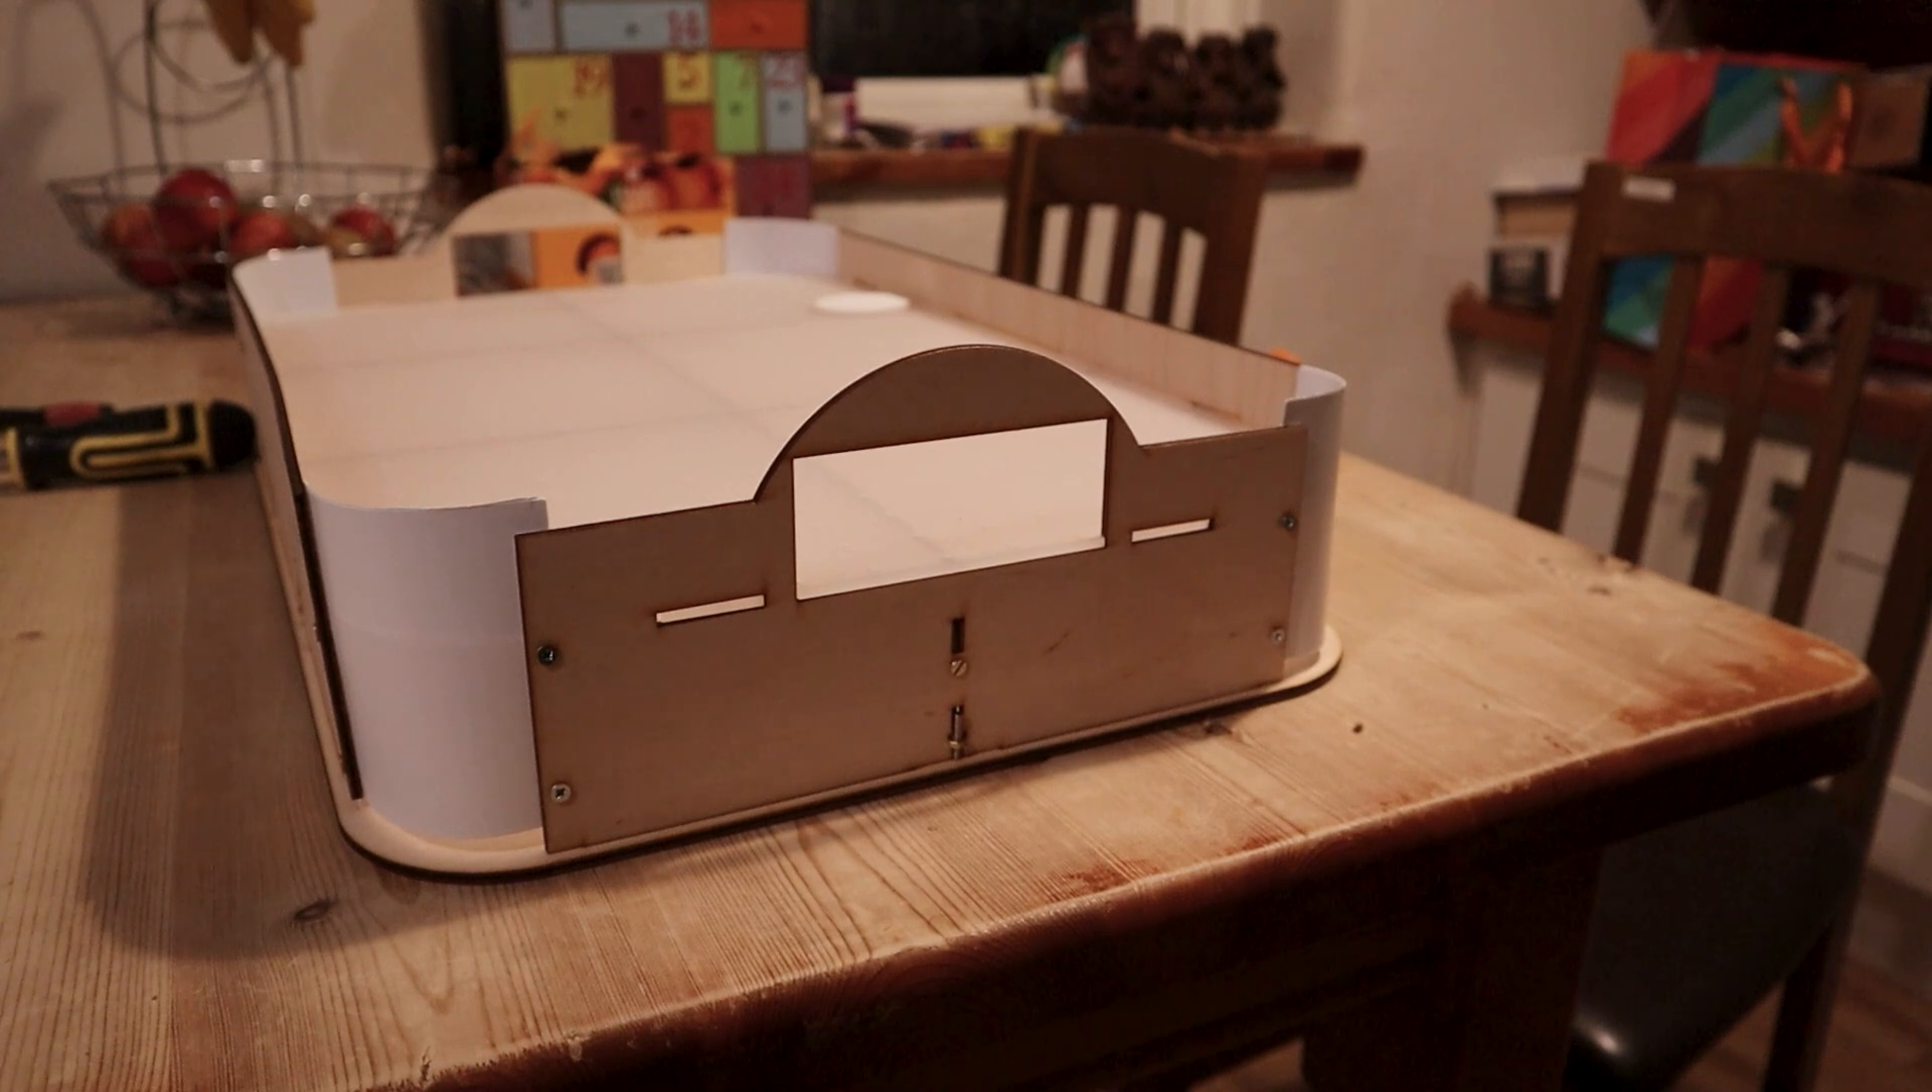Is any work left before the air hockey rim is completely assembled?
No.